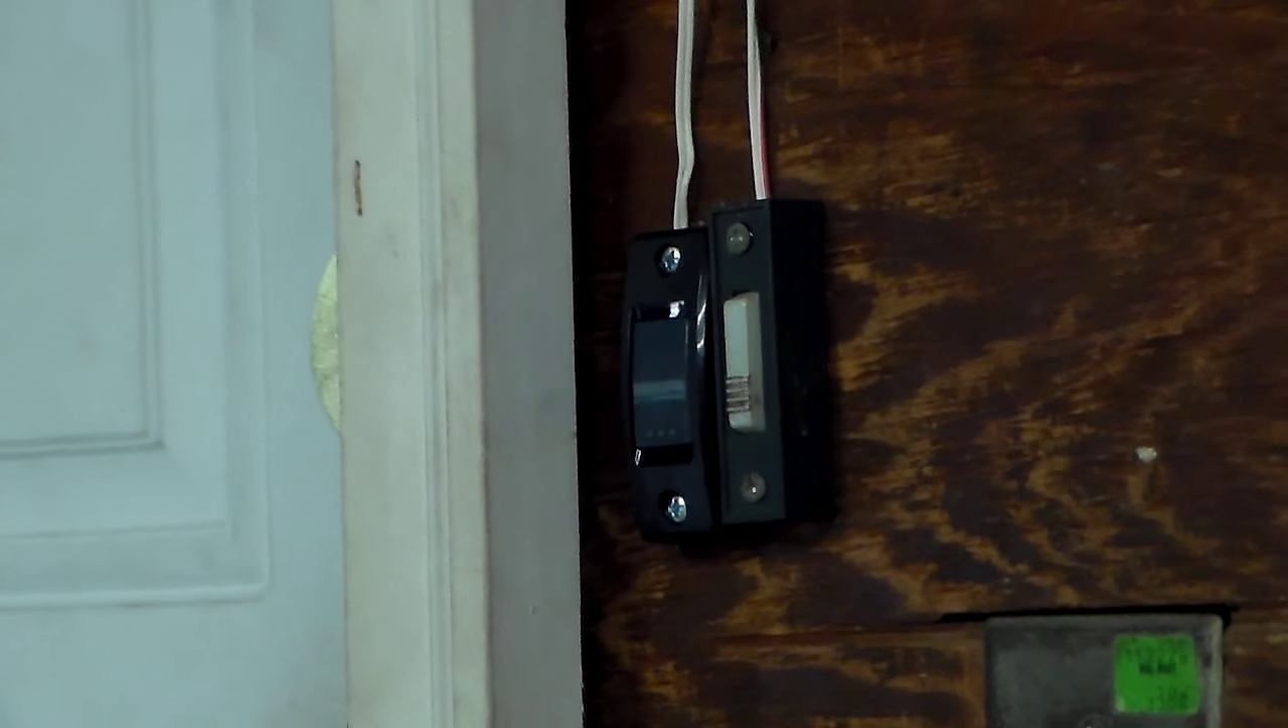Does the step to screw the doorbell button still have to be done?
No.